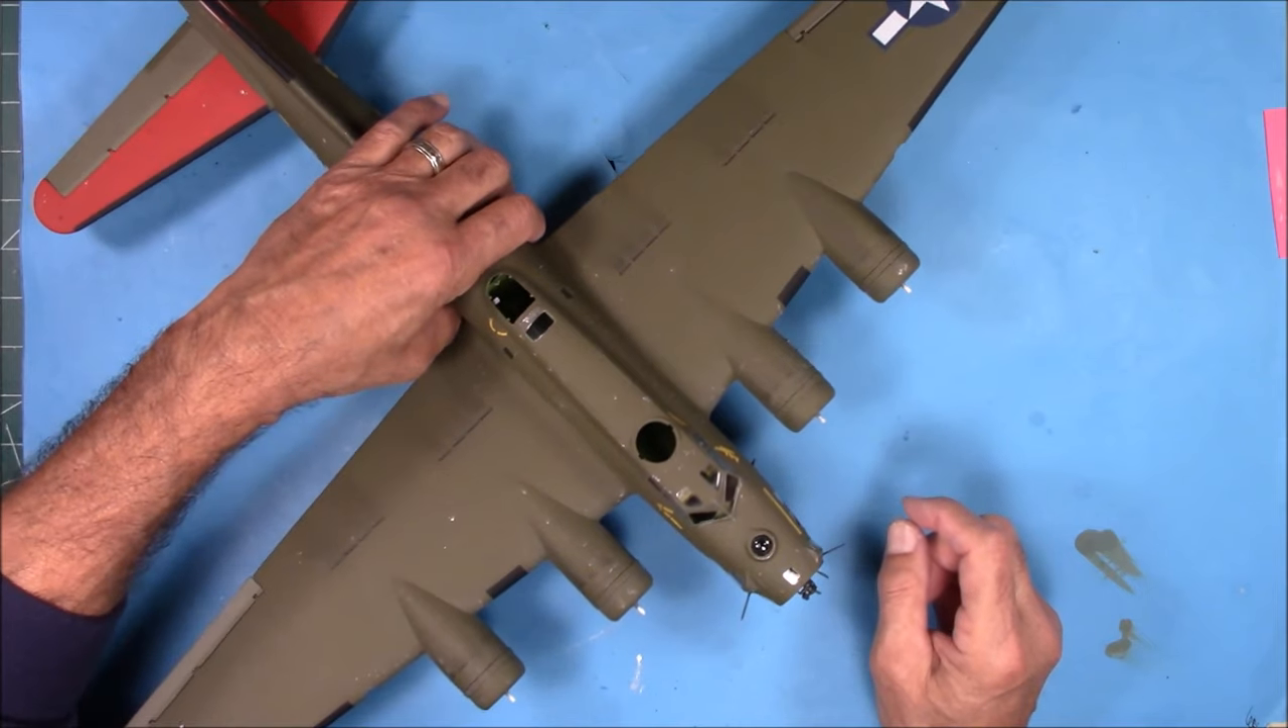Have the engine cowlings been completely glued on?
Yes.